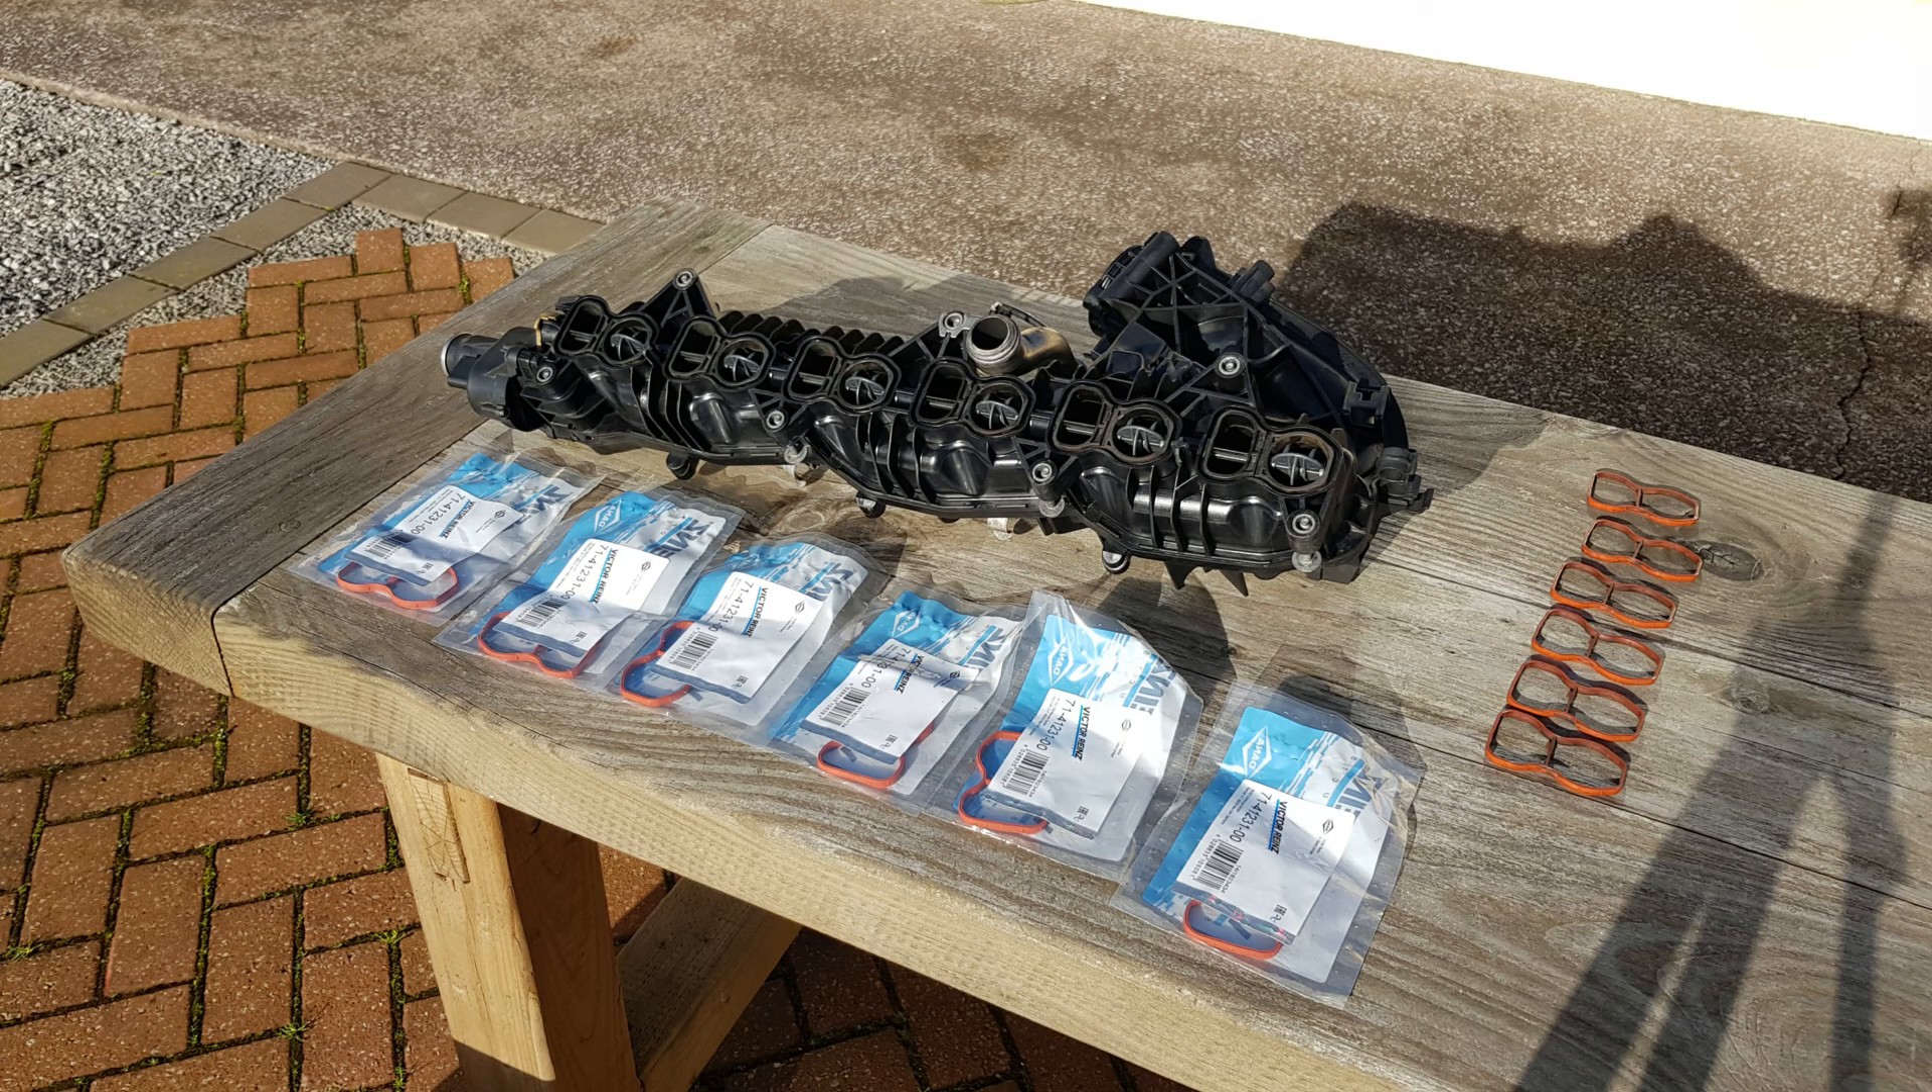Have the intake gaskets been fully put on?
No.